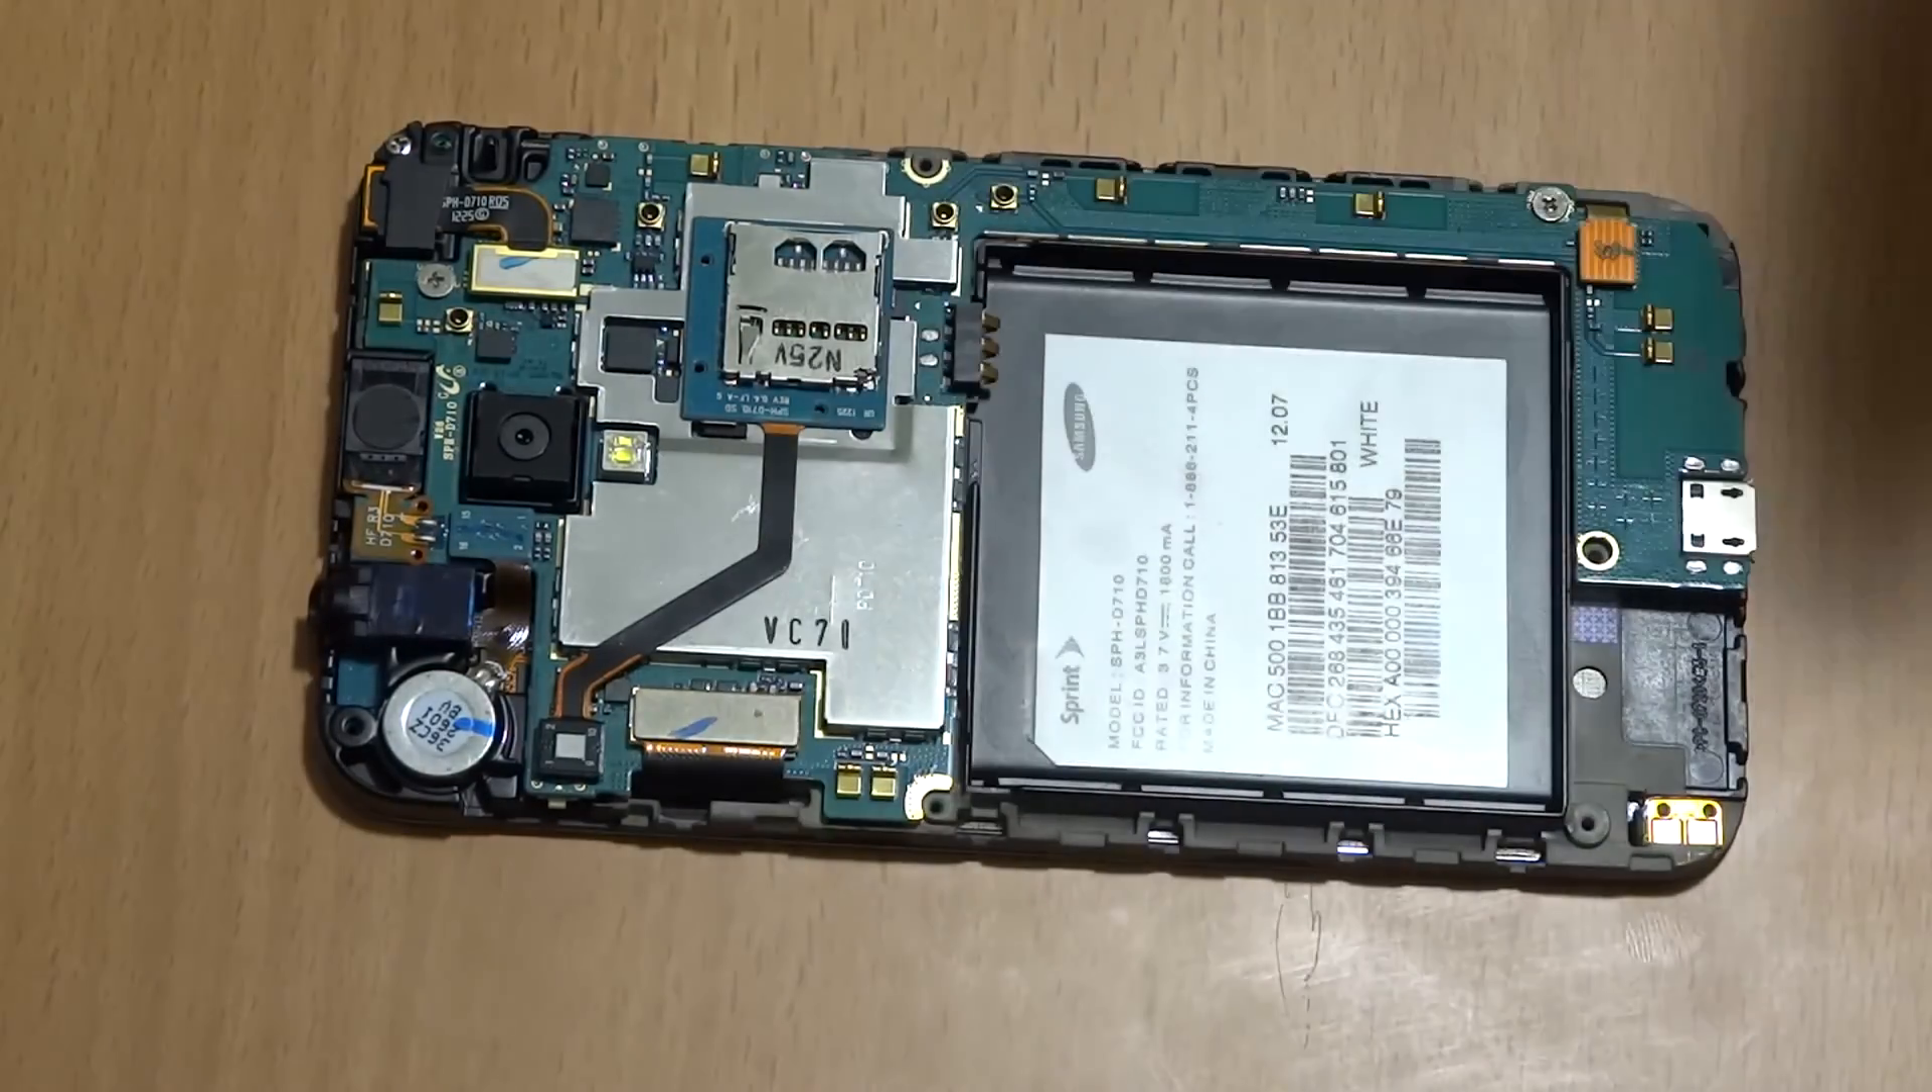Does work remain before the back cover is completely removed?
No.